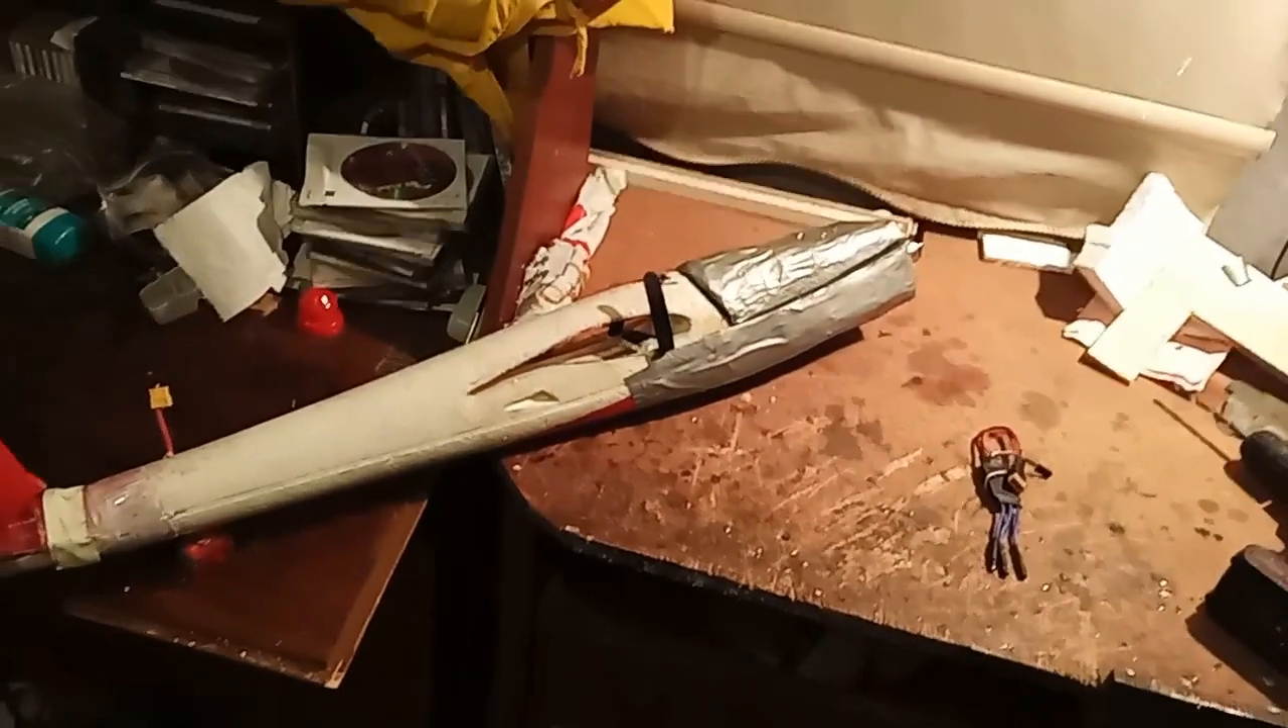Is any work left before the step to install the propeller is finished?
Yes.